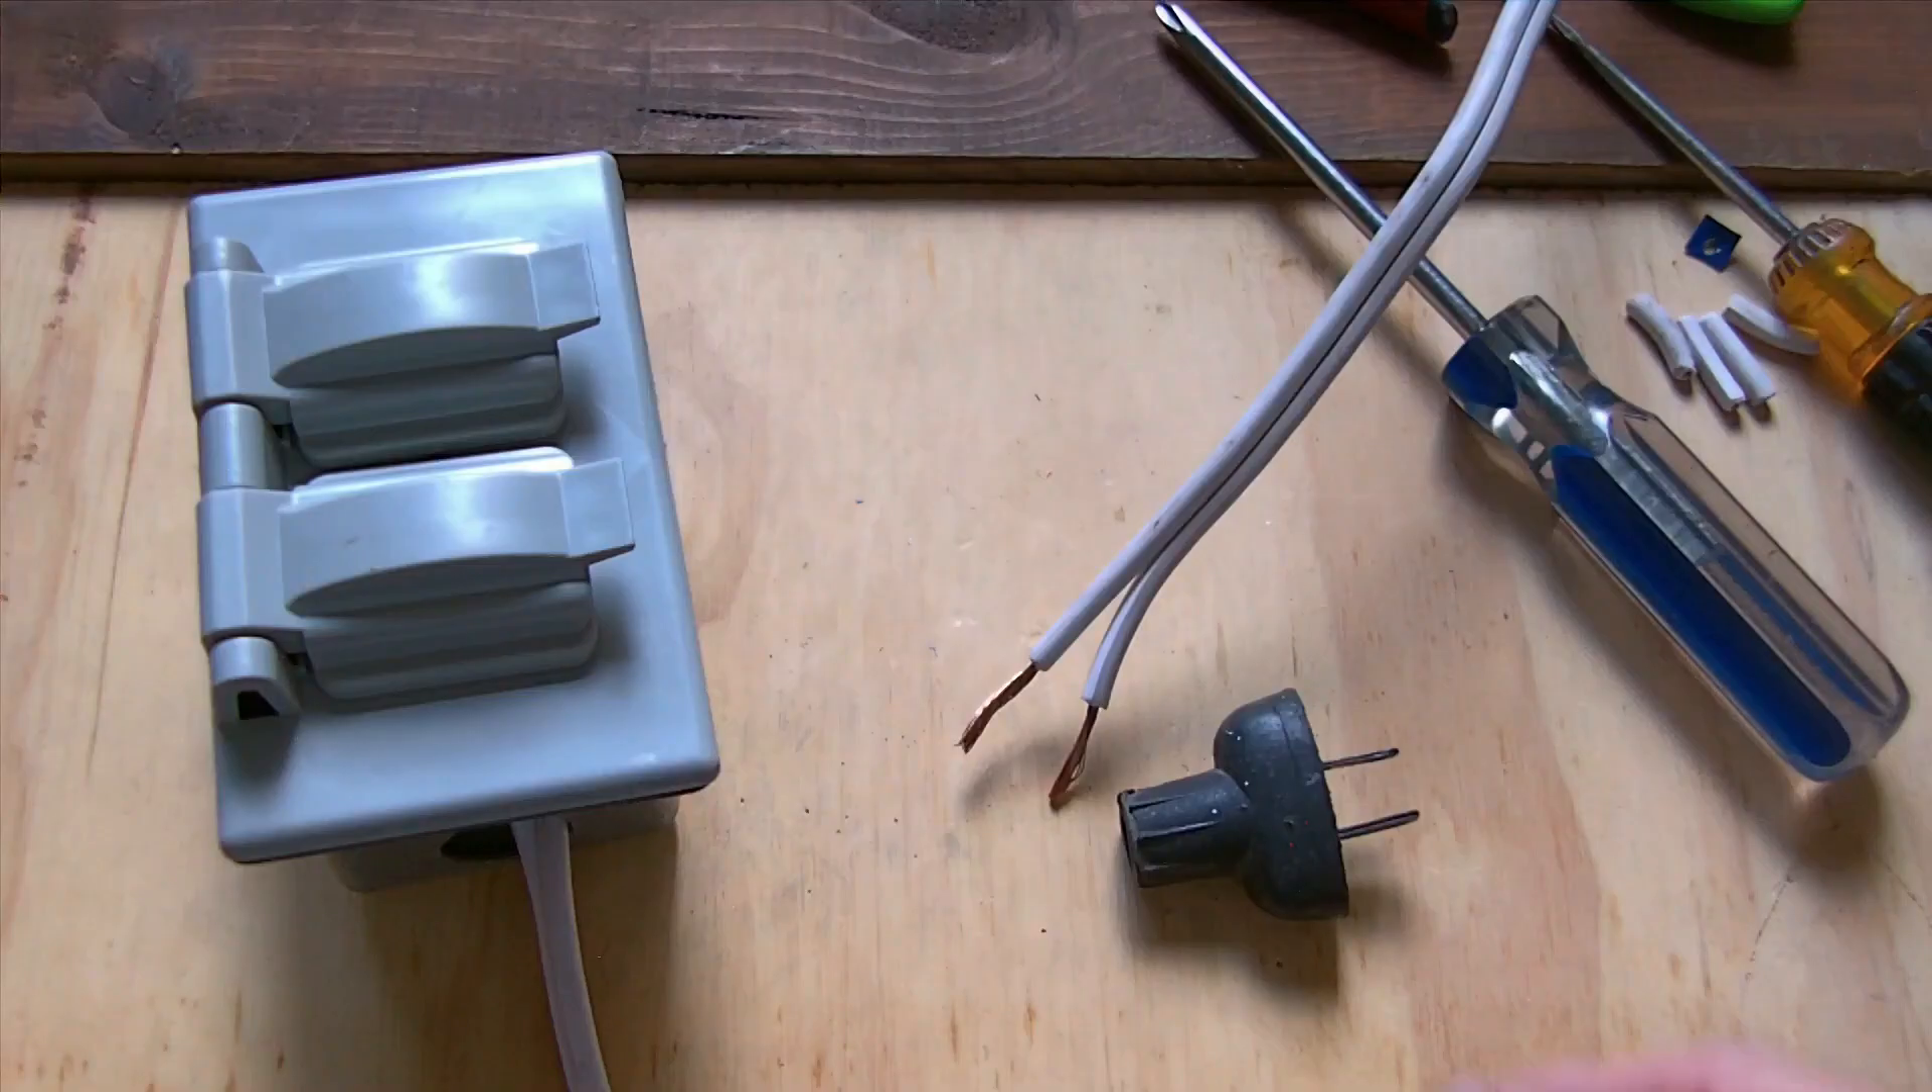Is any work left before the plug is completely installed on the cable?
Yes.